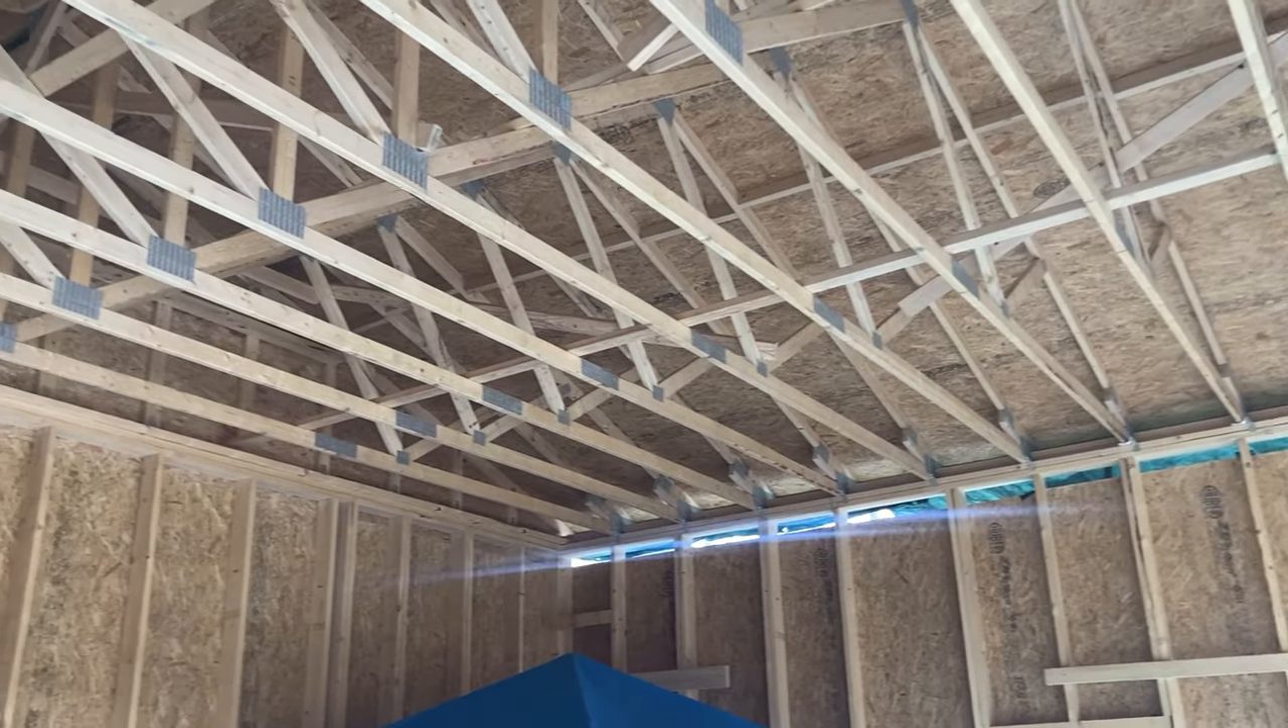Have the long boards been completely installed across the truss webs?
Yes.